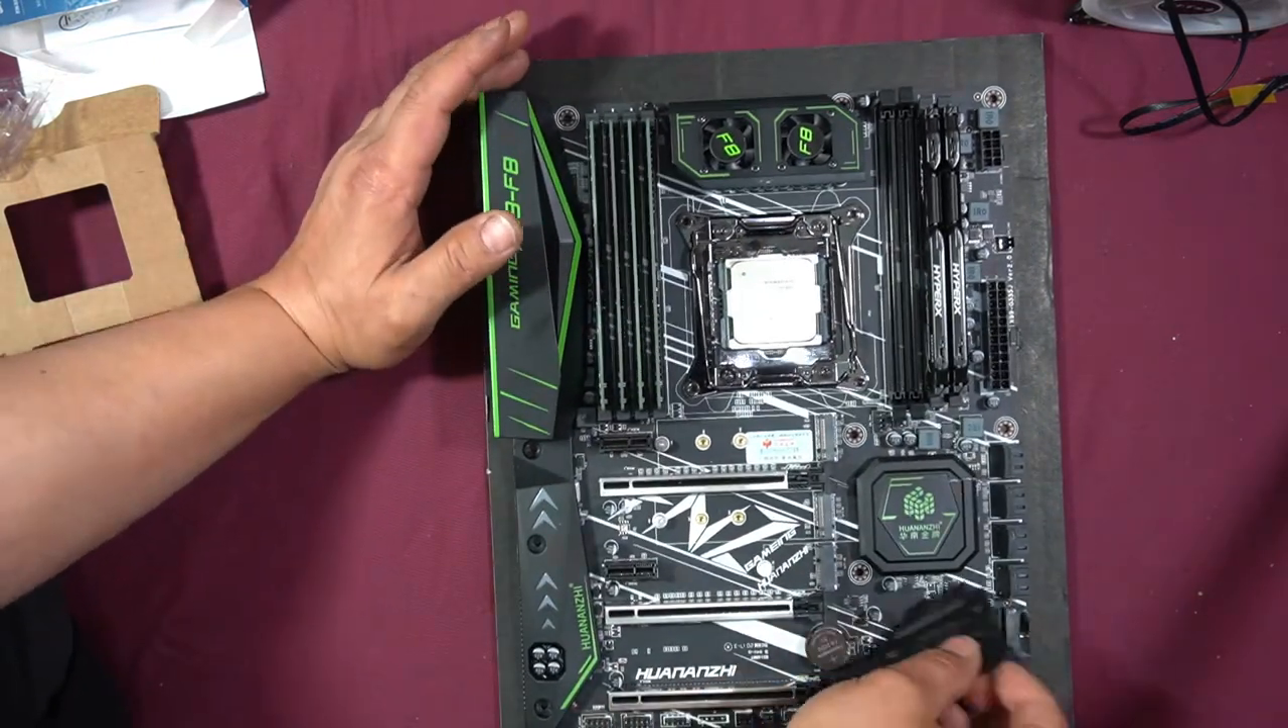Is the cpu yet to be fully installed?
No.